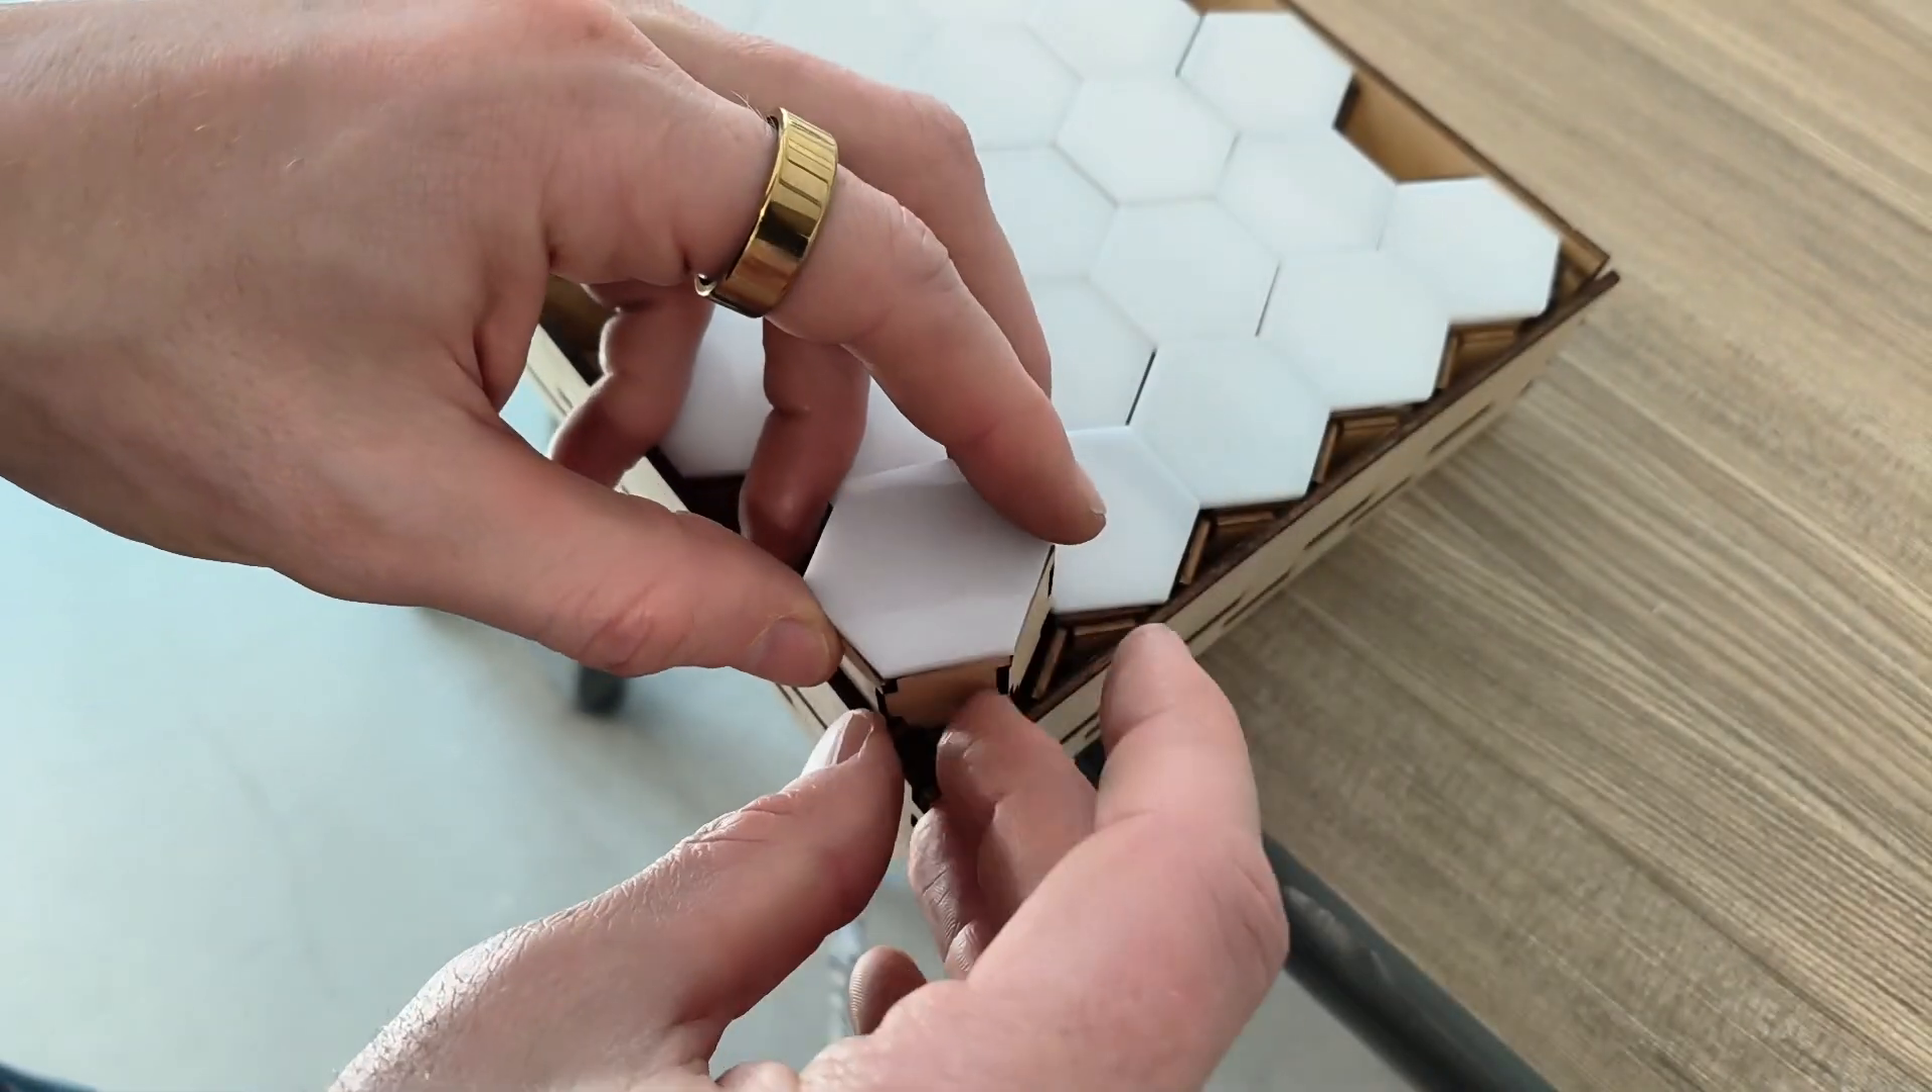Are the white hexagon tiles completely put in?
No.